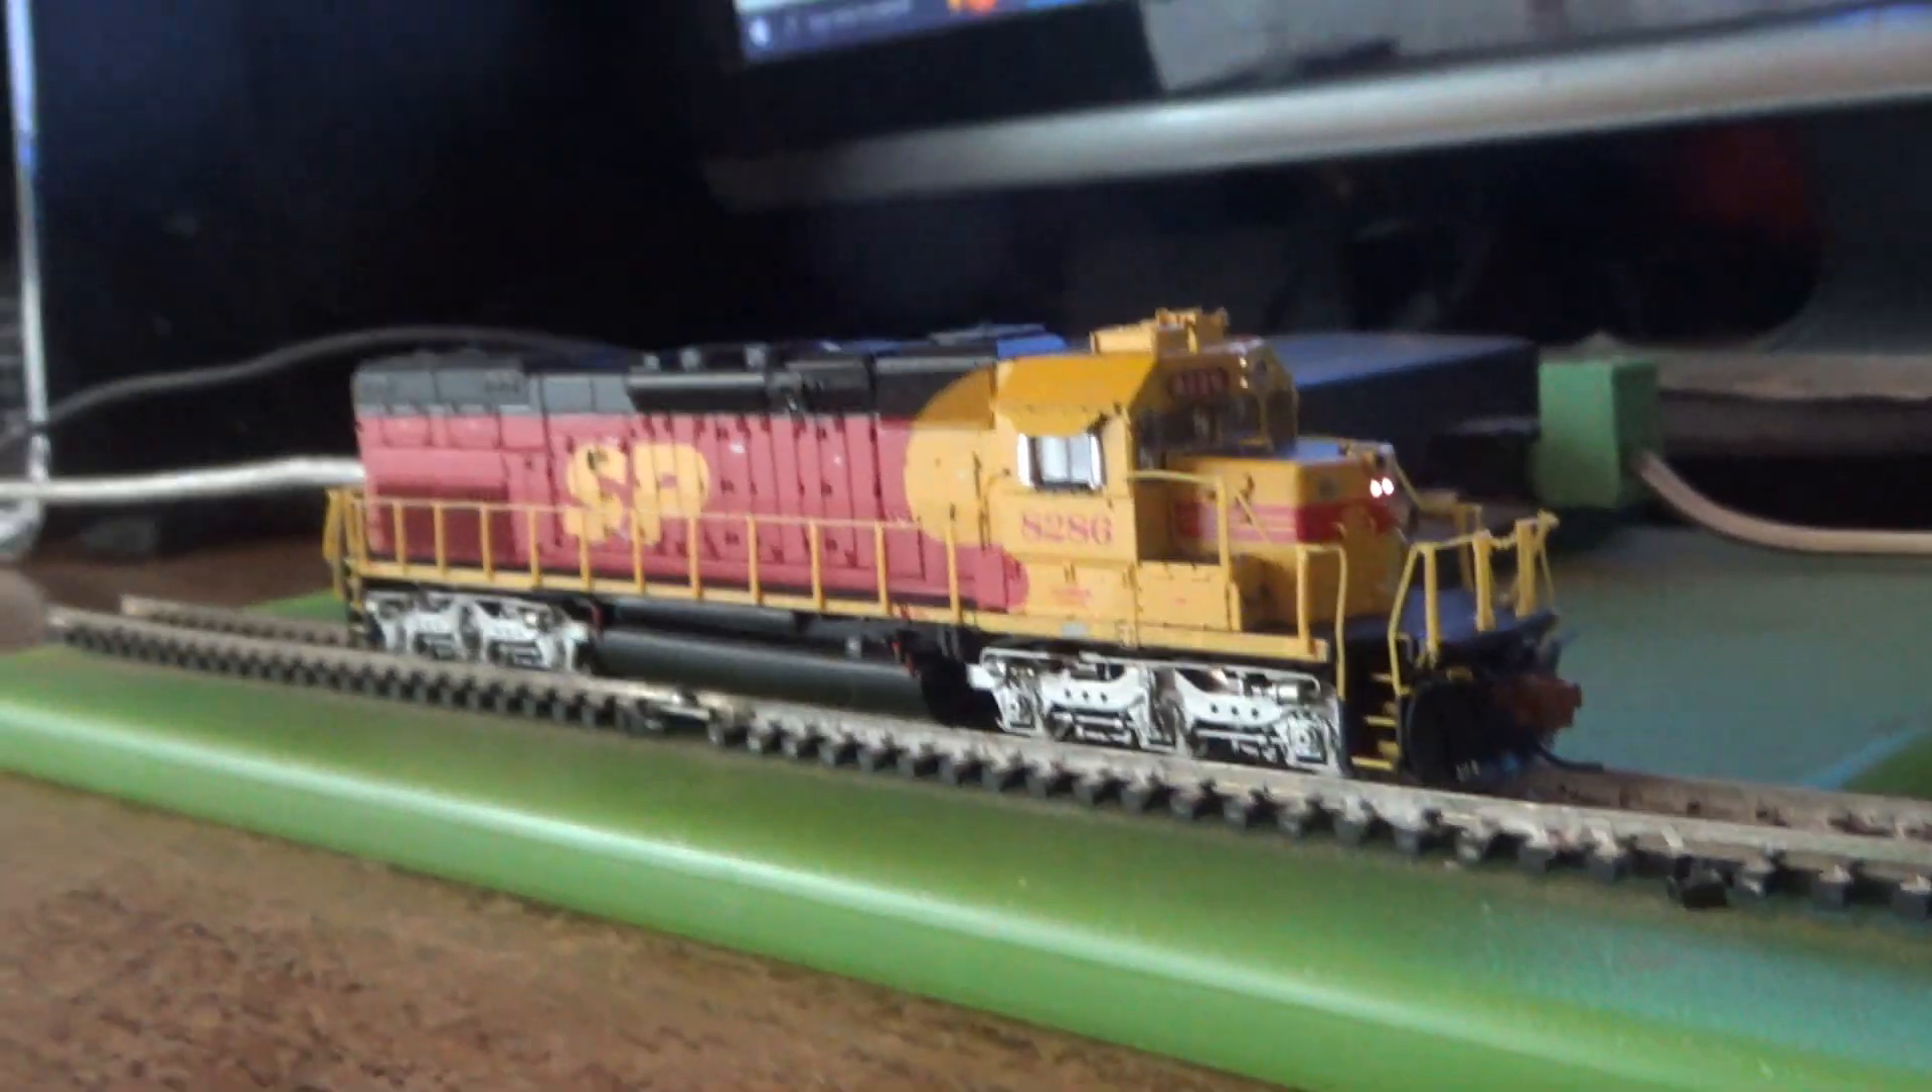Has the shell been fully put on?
Yes.